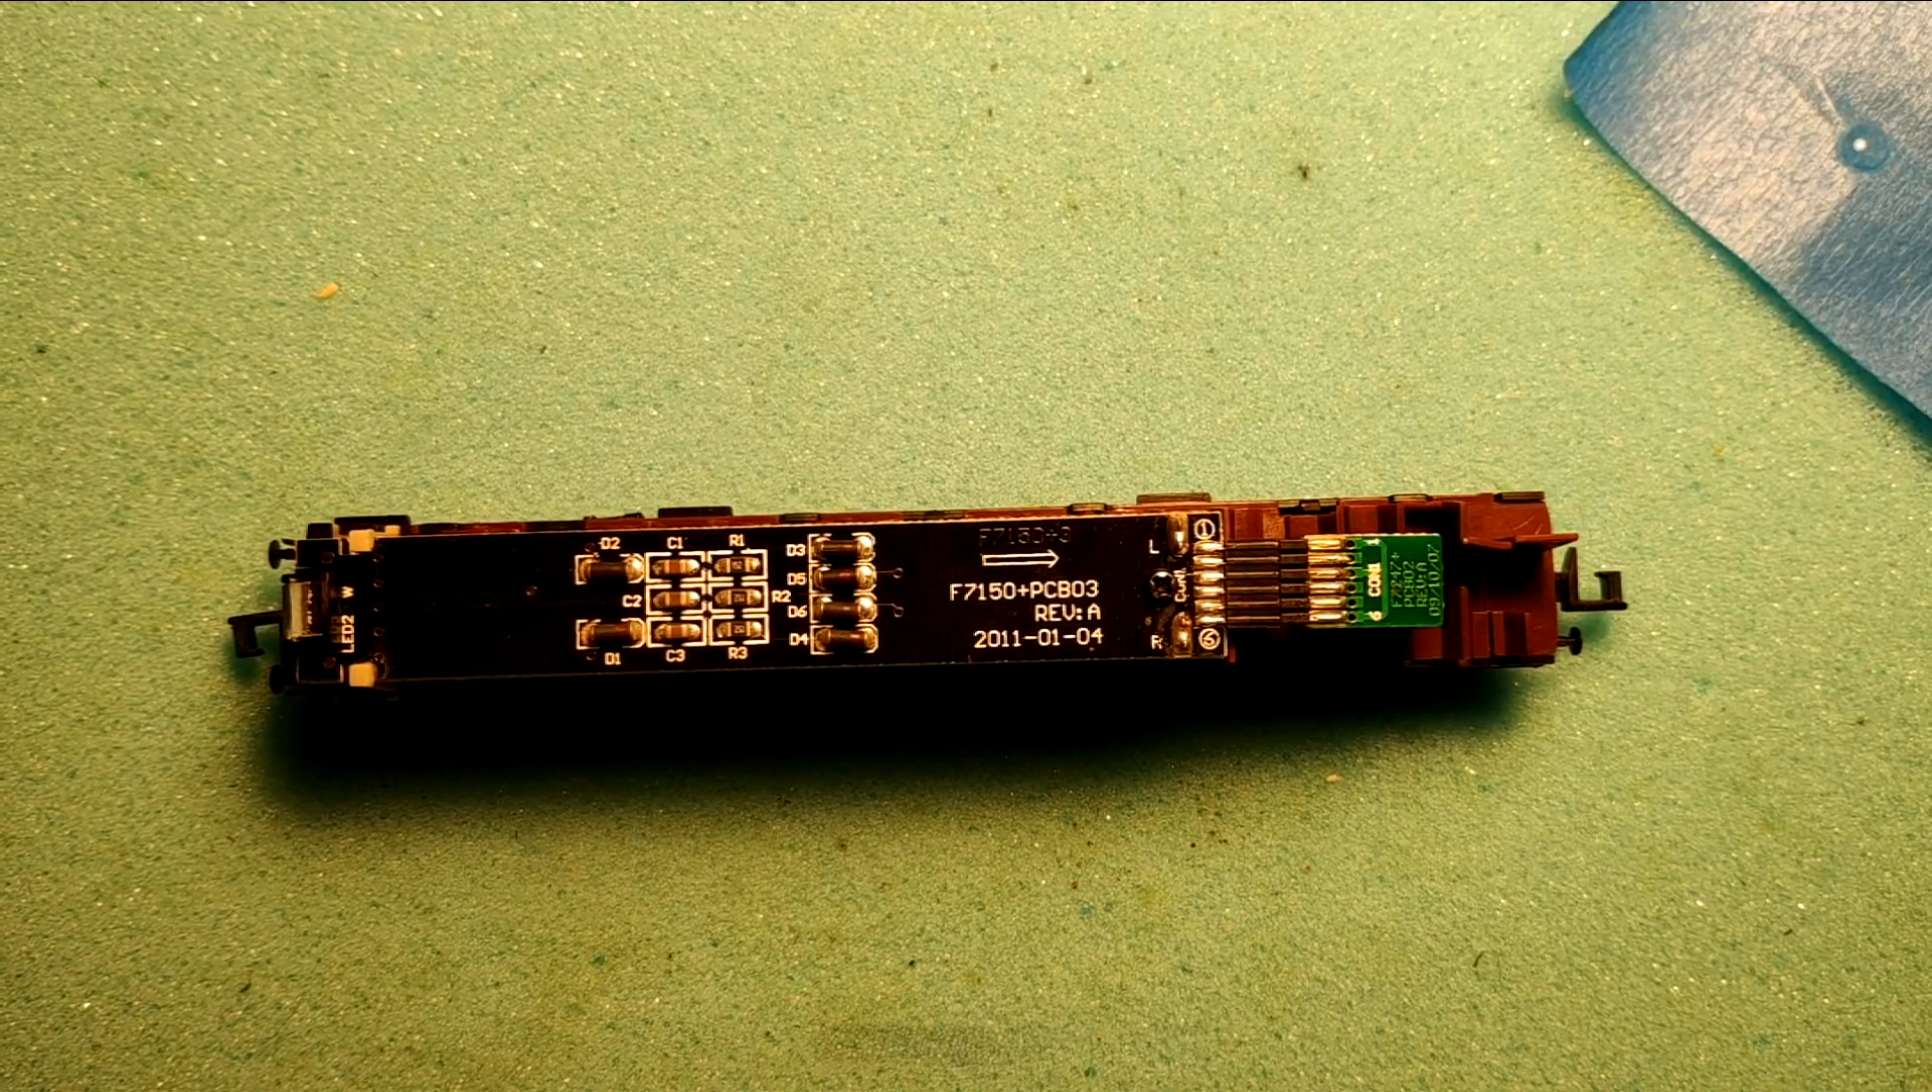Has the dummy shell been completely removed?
Yes.